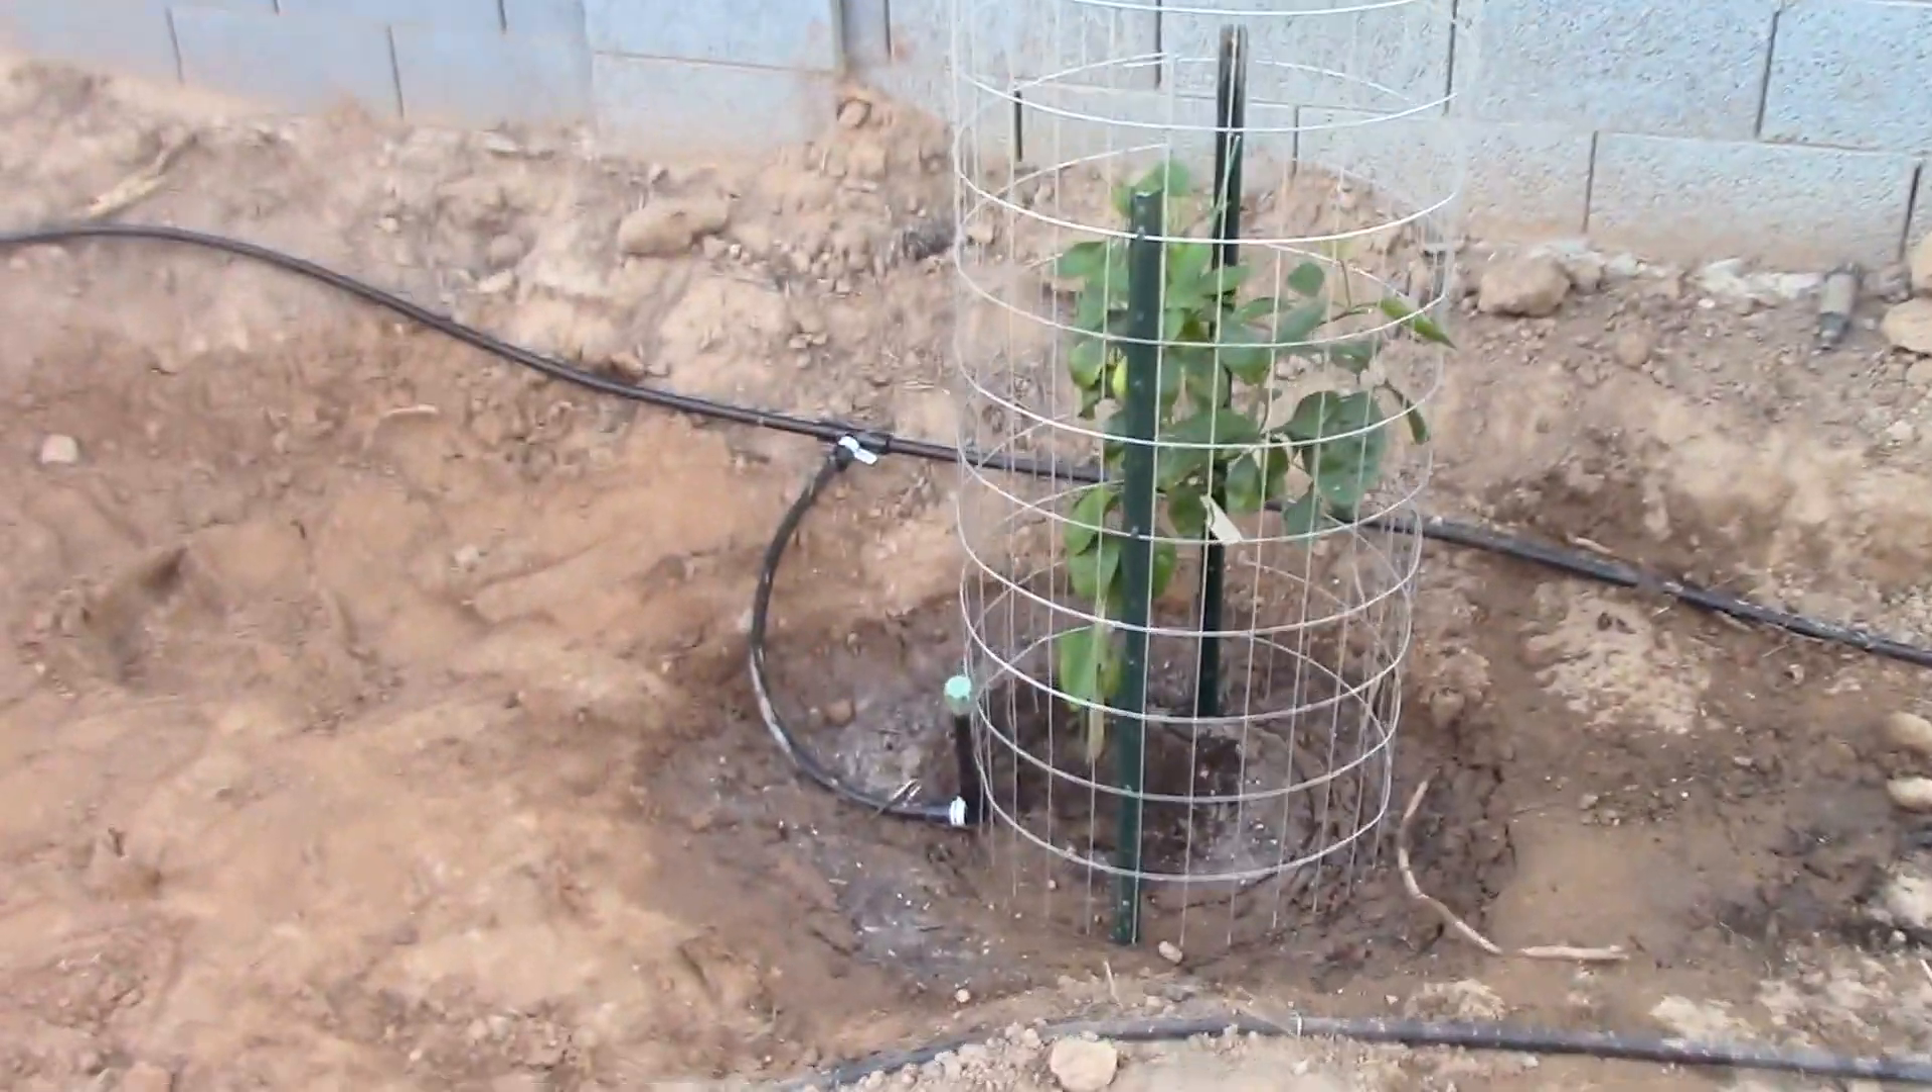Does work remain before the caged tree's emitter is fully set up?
No.